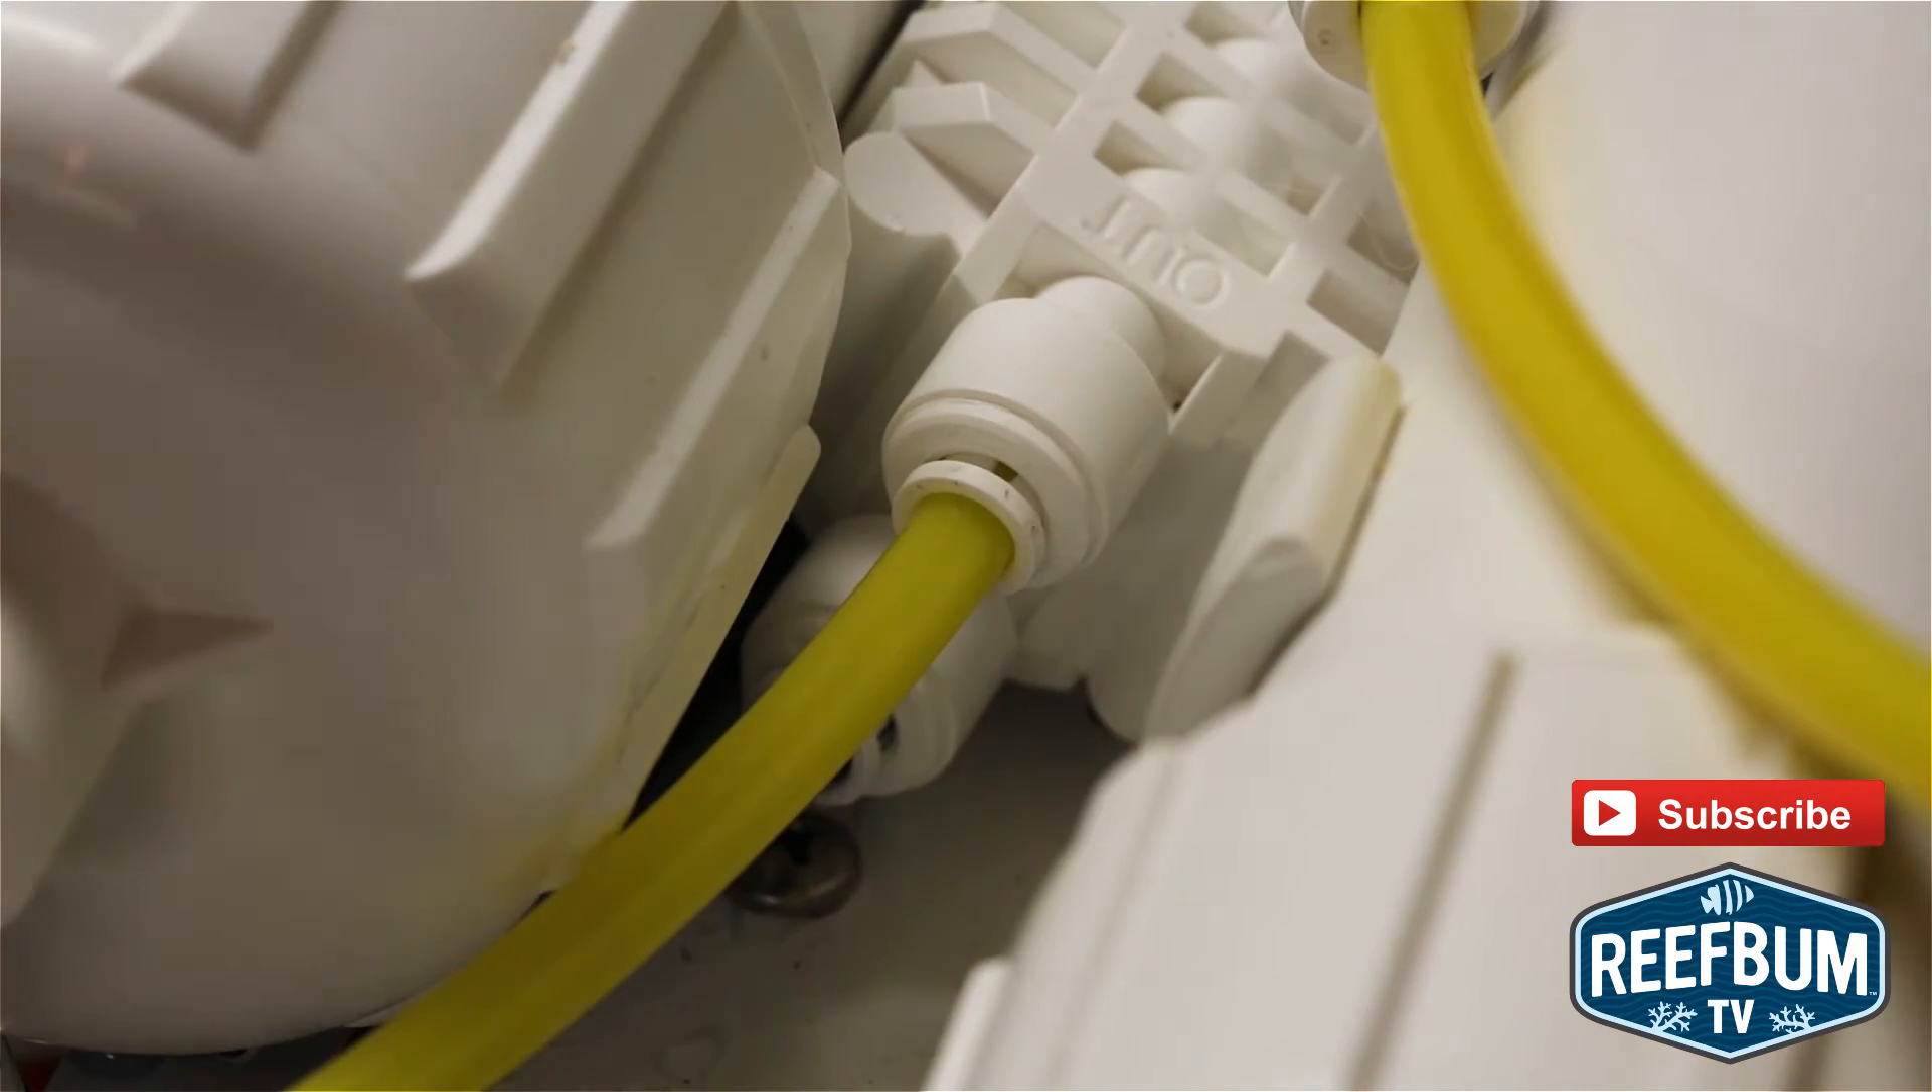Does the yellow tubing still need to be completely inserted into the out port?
No.